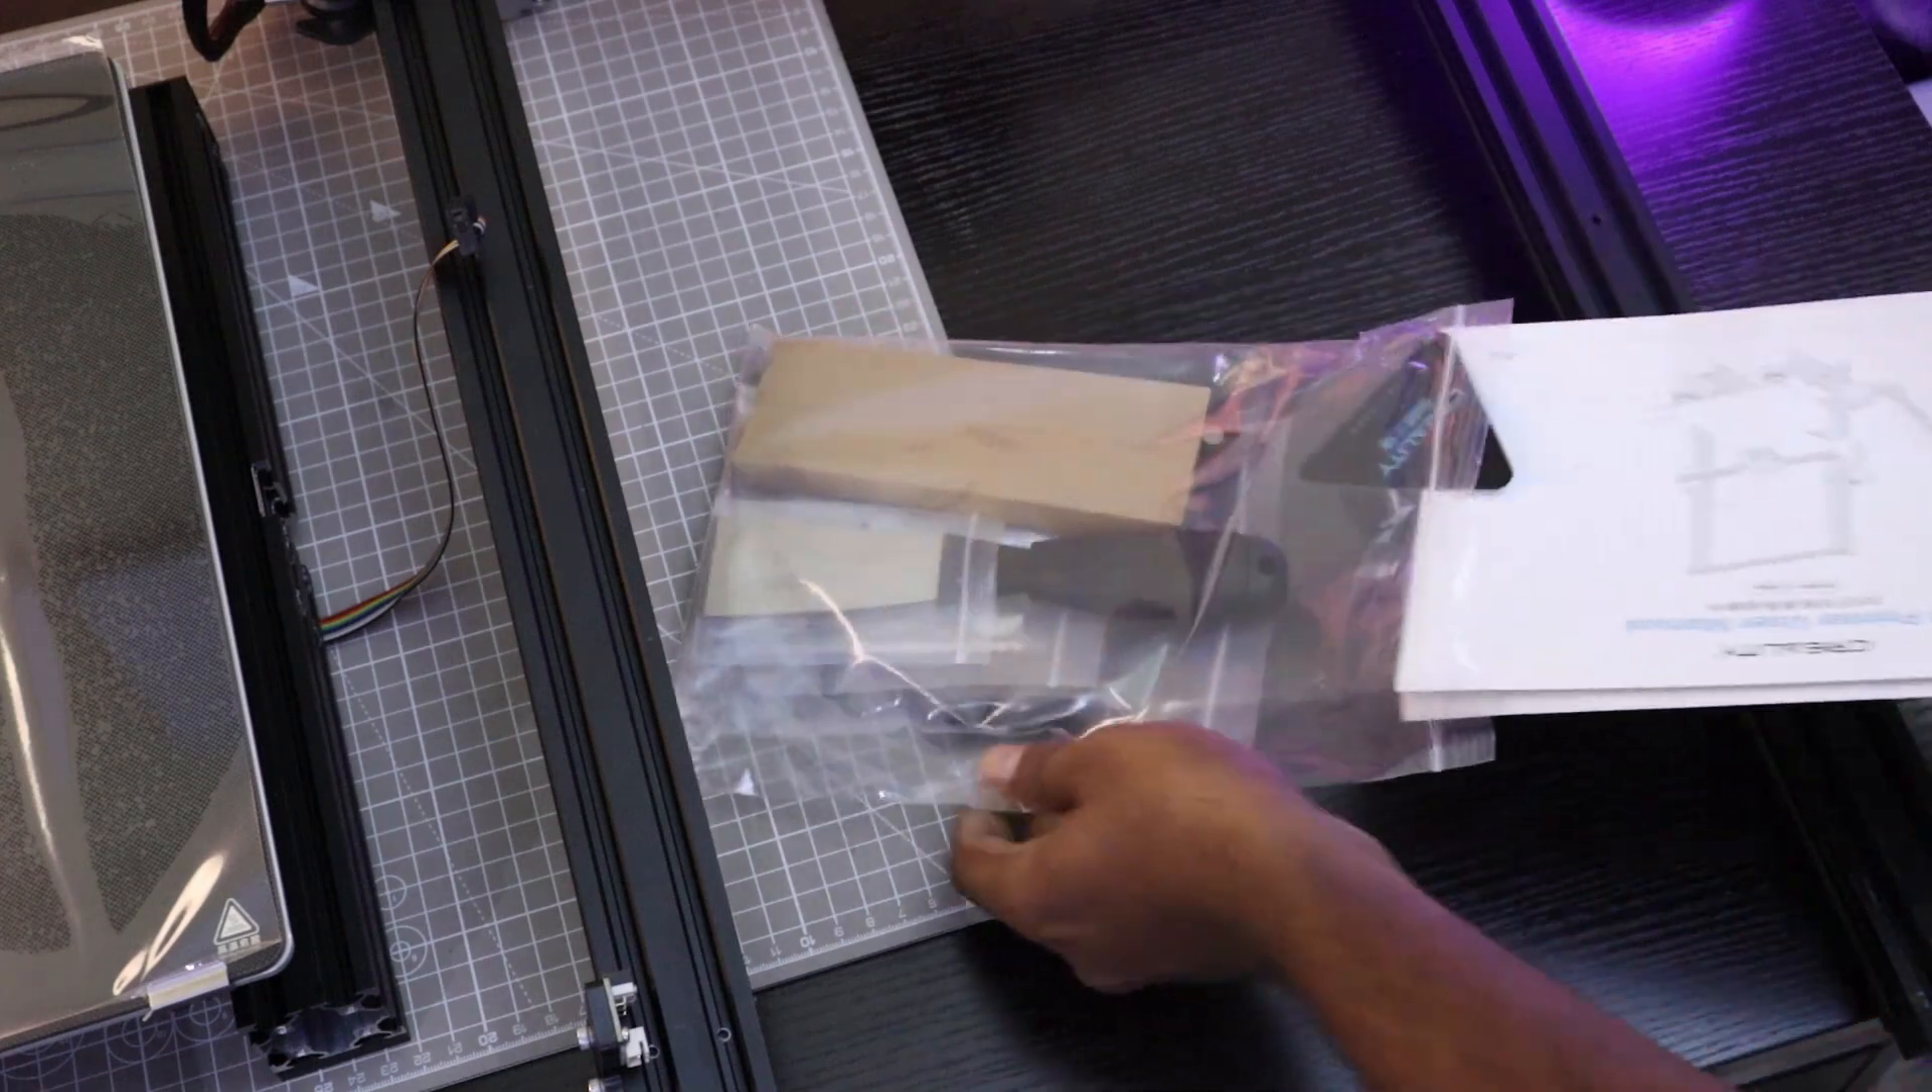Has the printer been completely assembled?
No.